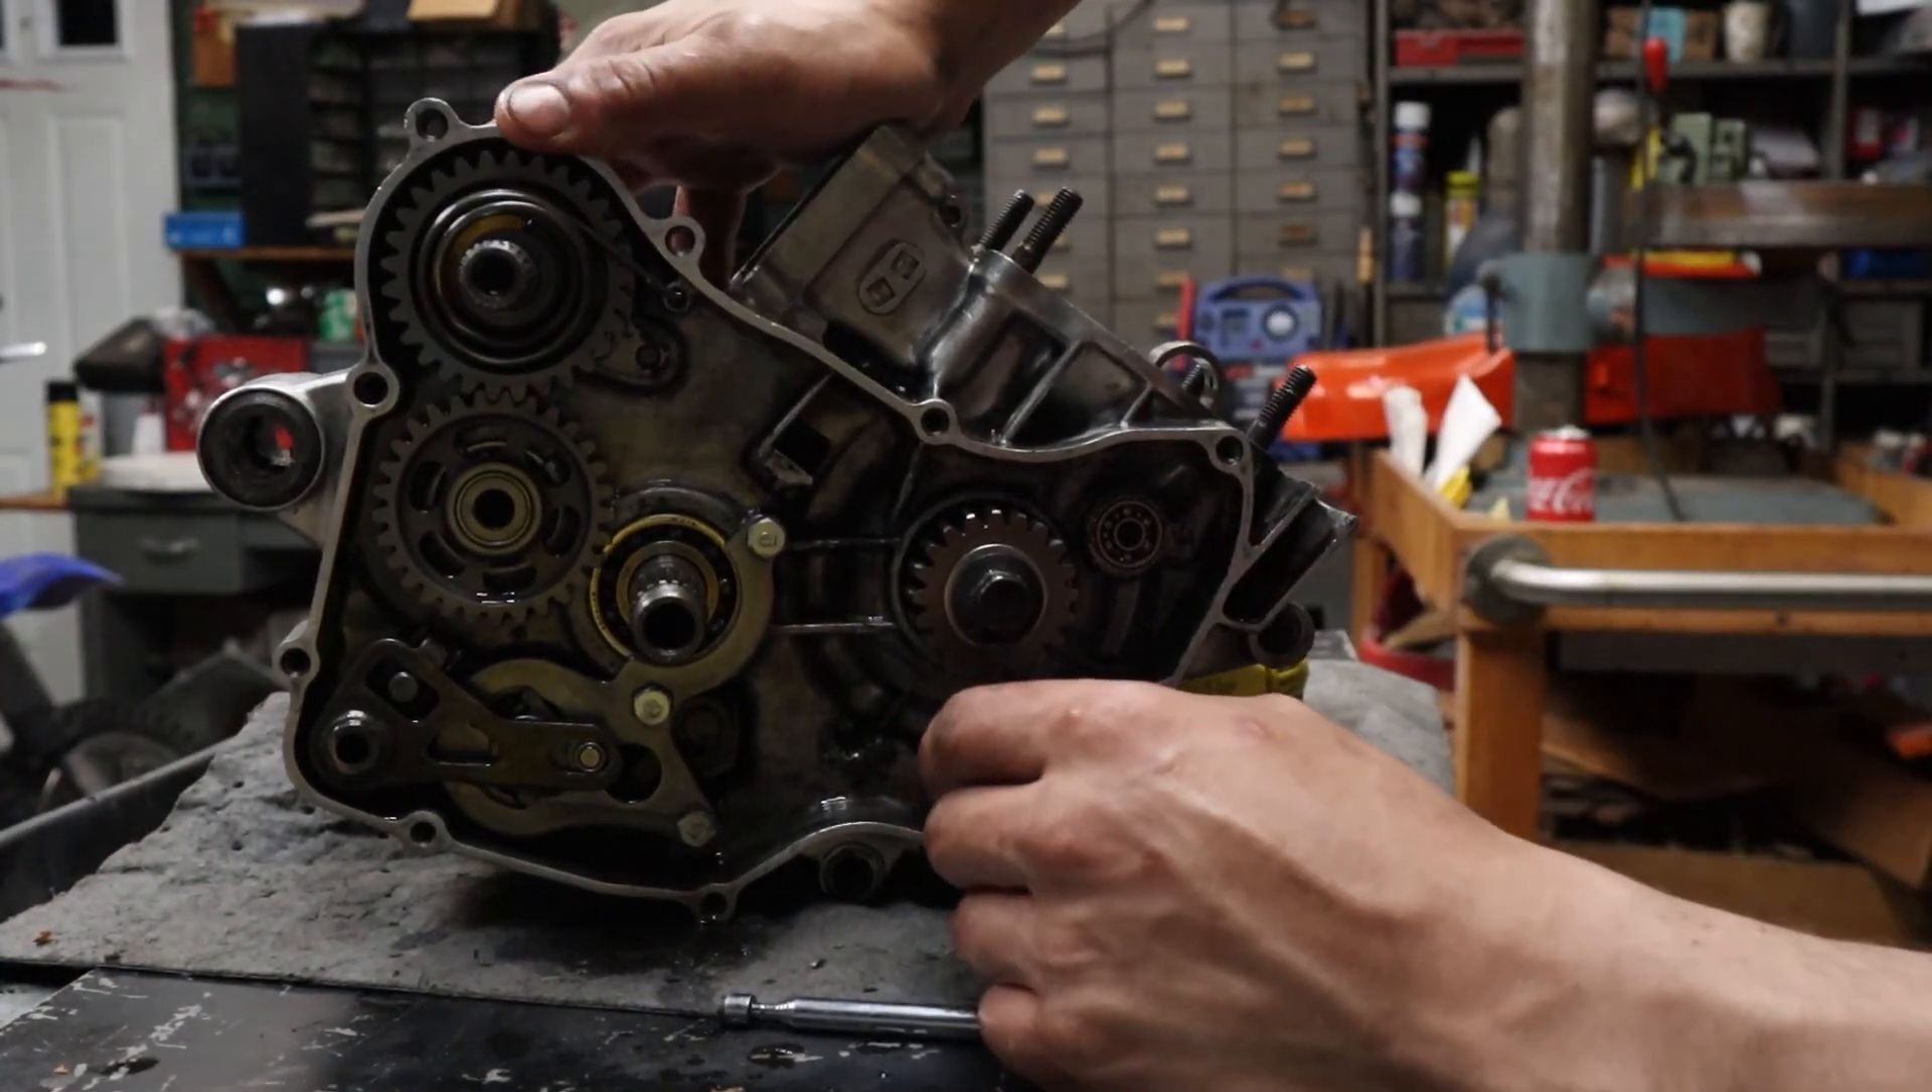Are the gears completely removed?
No.